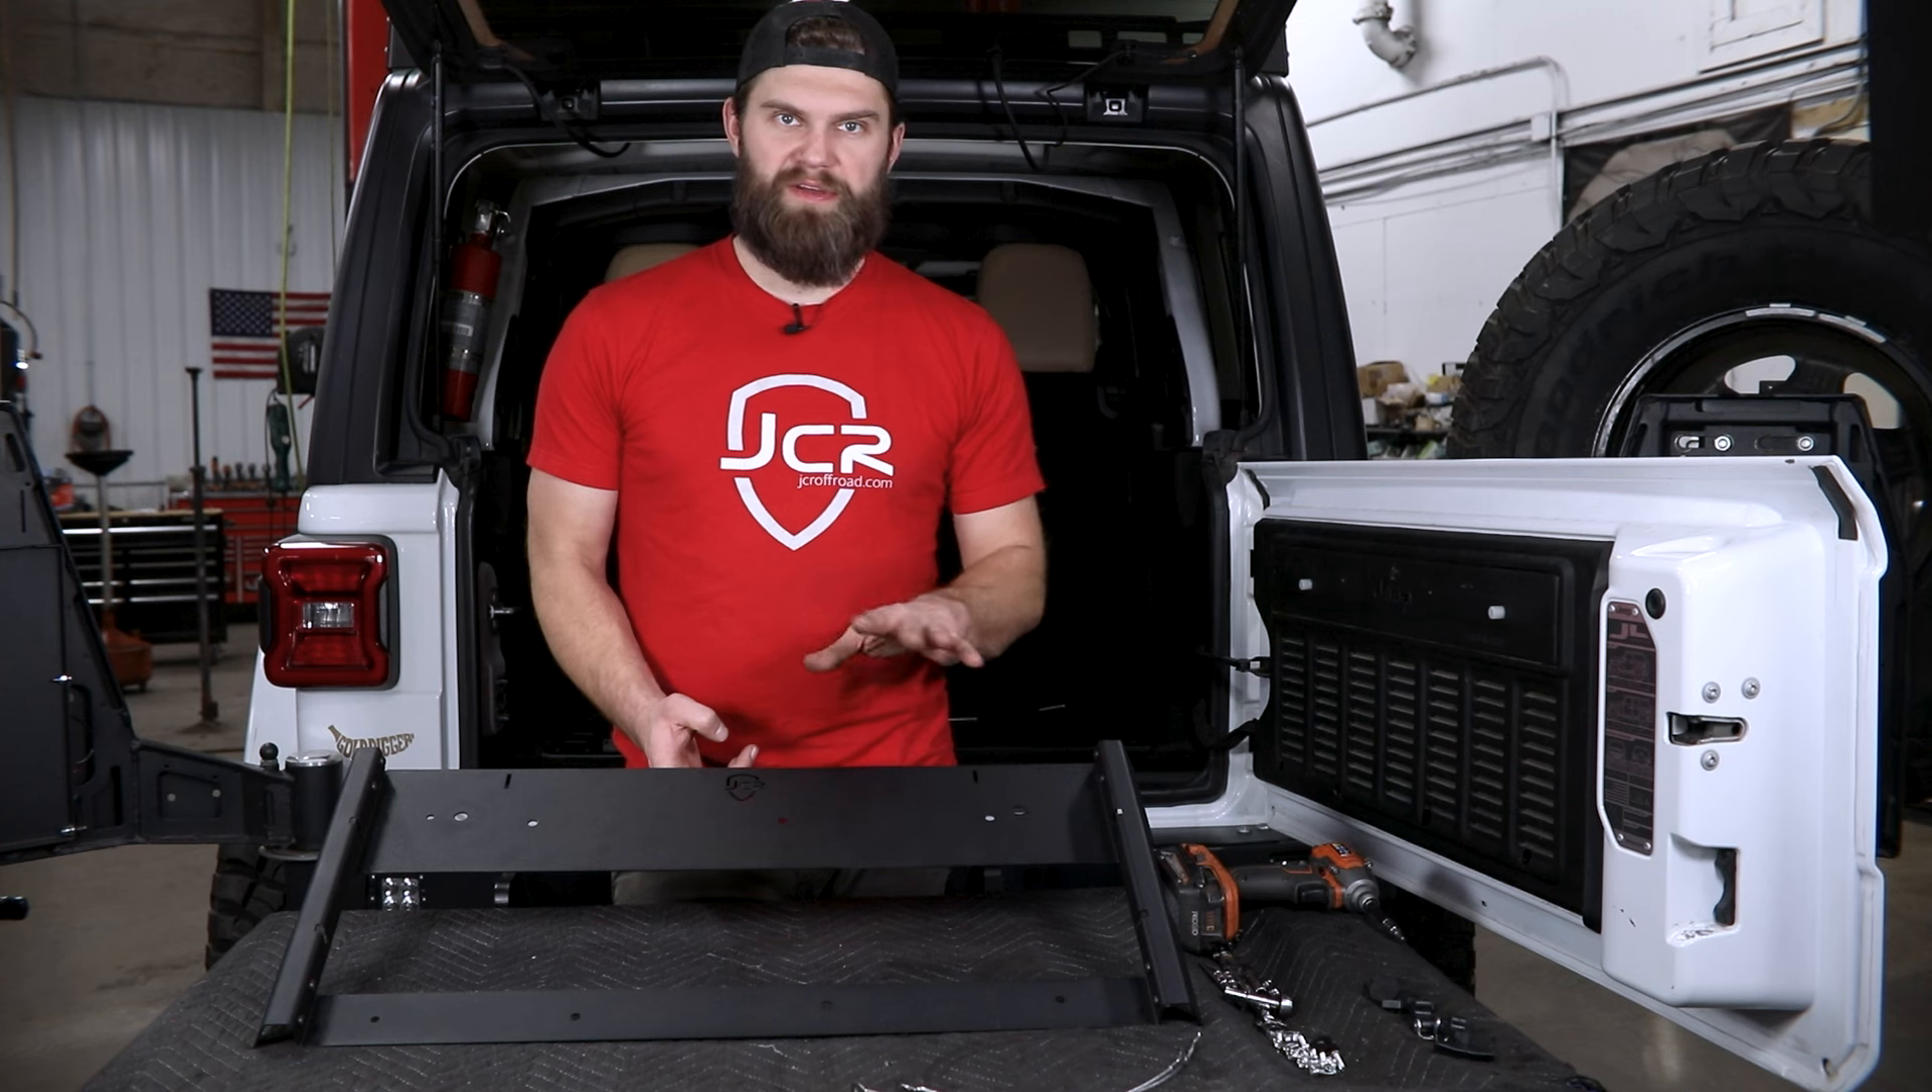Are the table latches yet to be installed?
Yes.